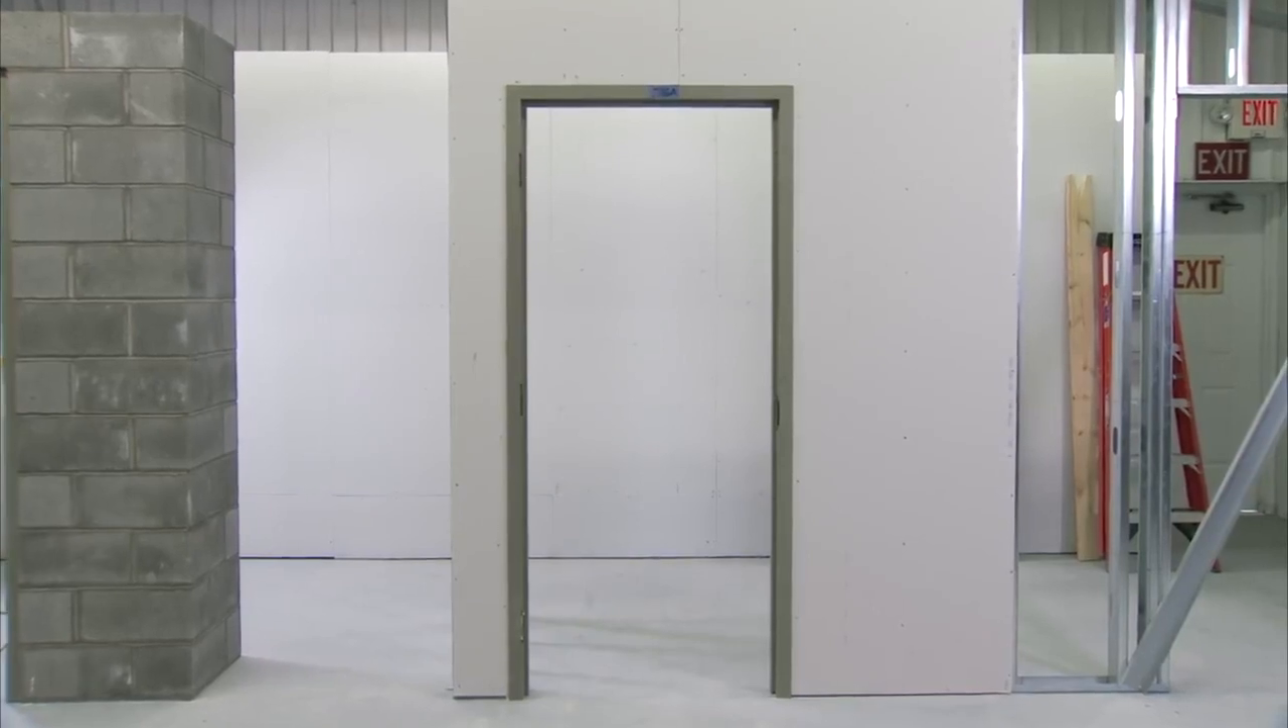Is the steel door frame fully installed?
Yes.